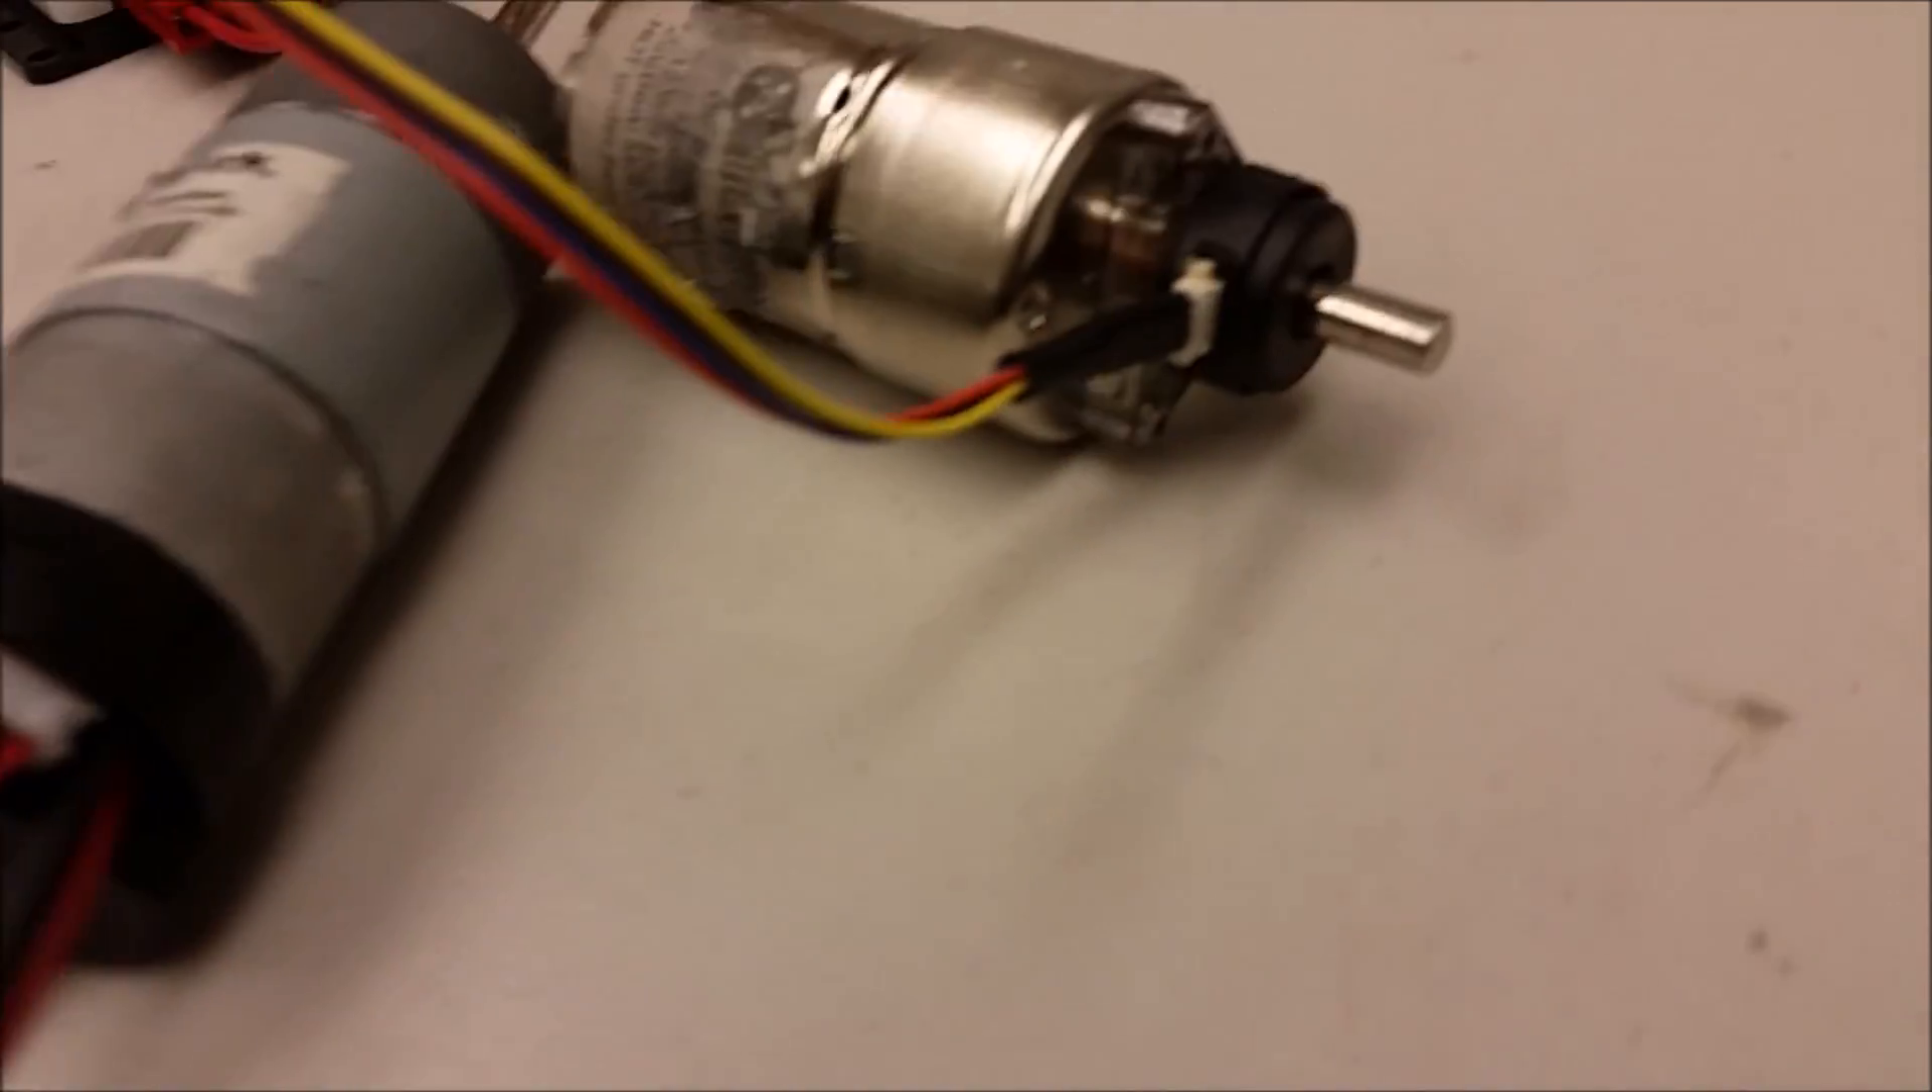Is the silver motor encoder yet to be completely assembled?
No.